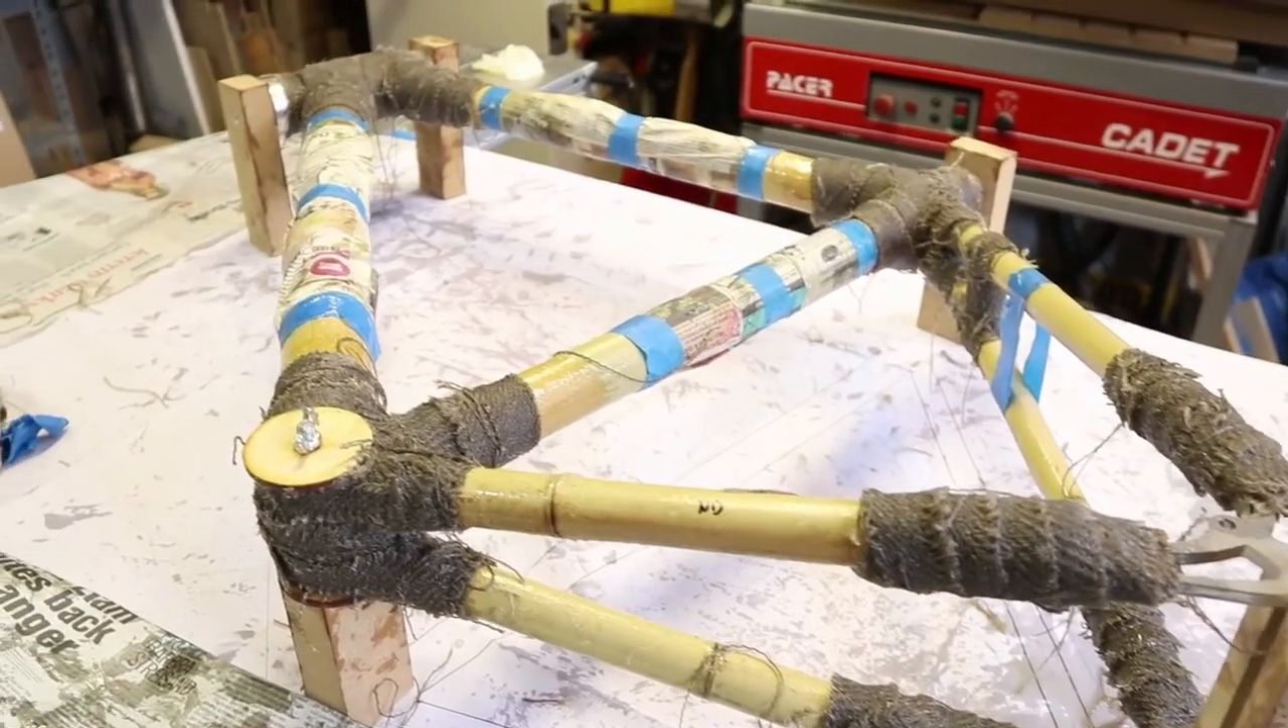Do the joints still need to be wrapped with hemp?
No.